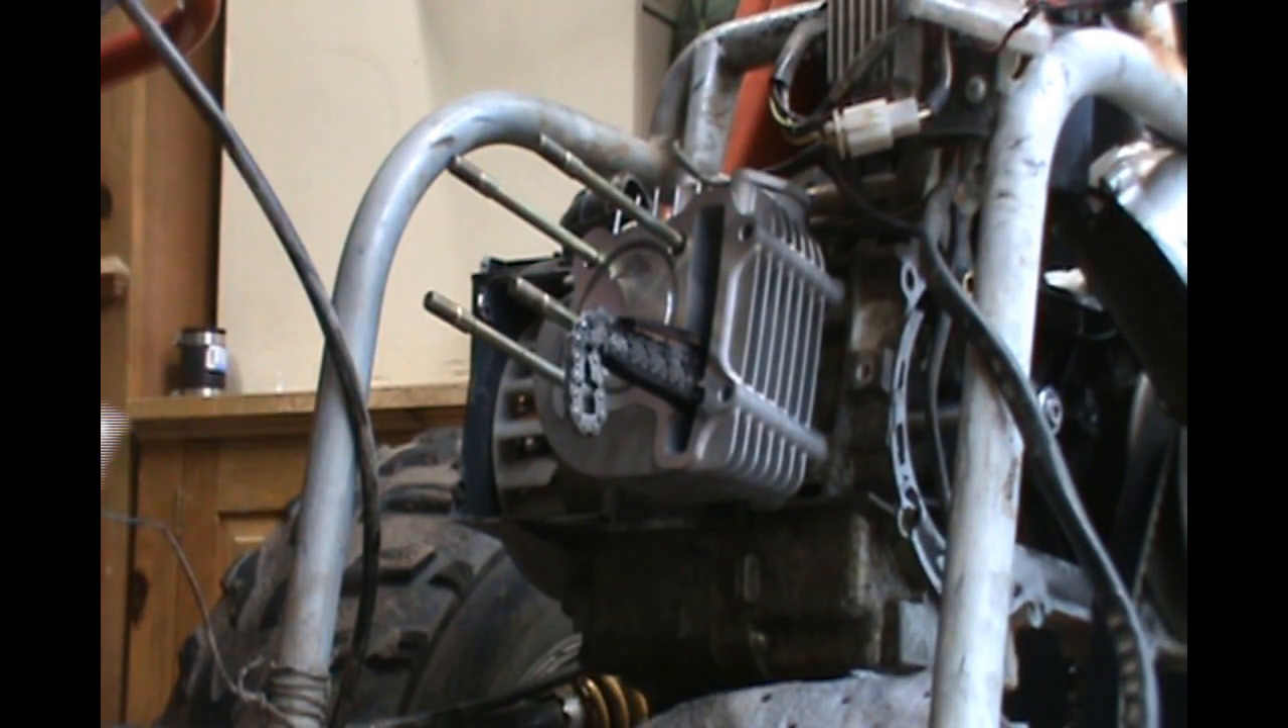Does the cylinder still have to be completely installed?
No.